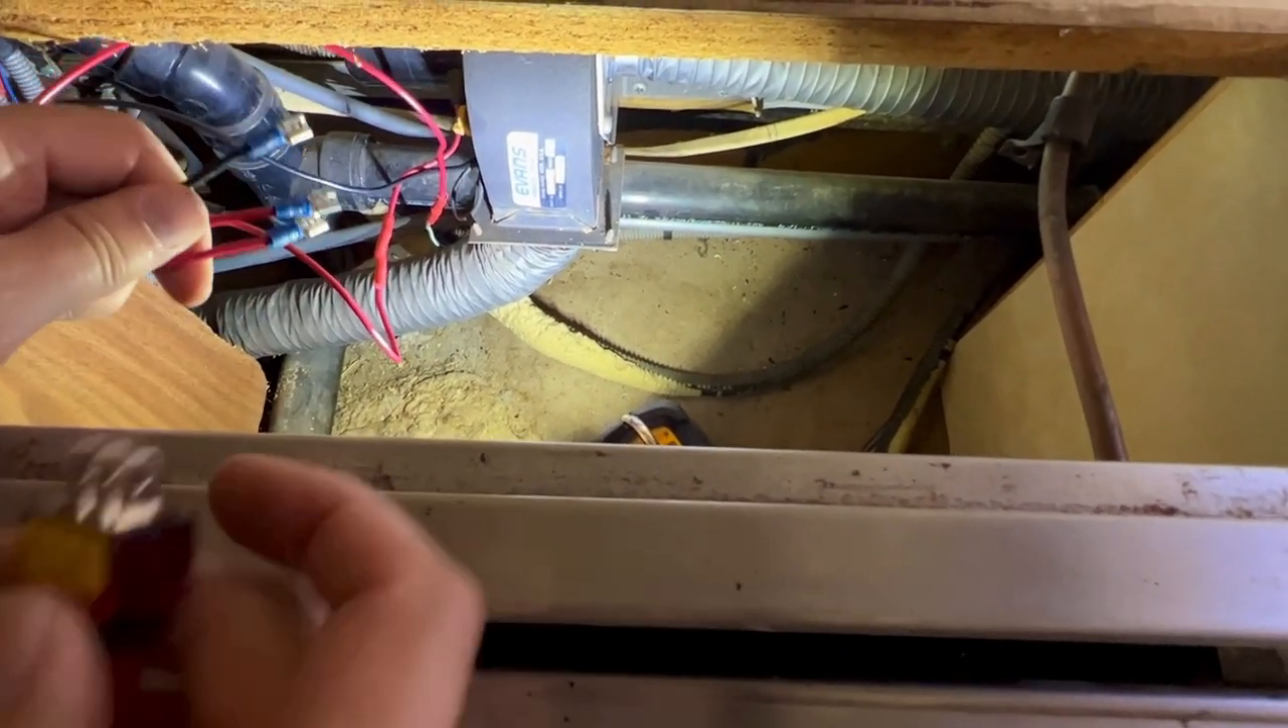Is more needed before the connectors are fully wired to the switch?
Yes.